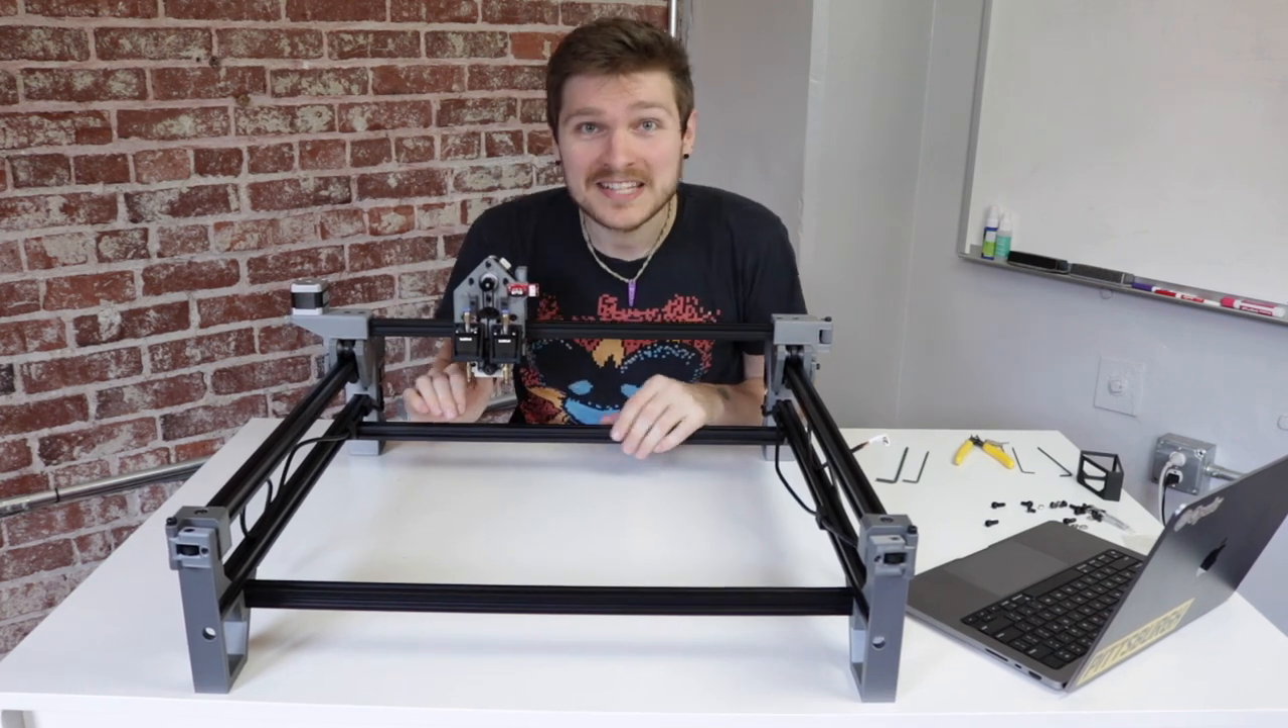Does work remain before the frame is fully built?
No.